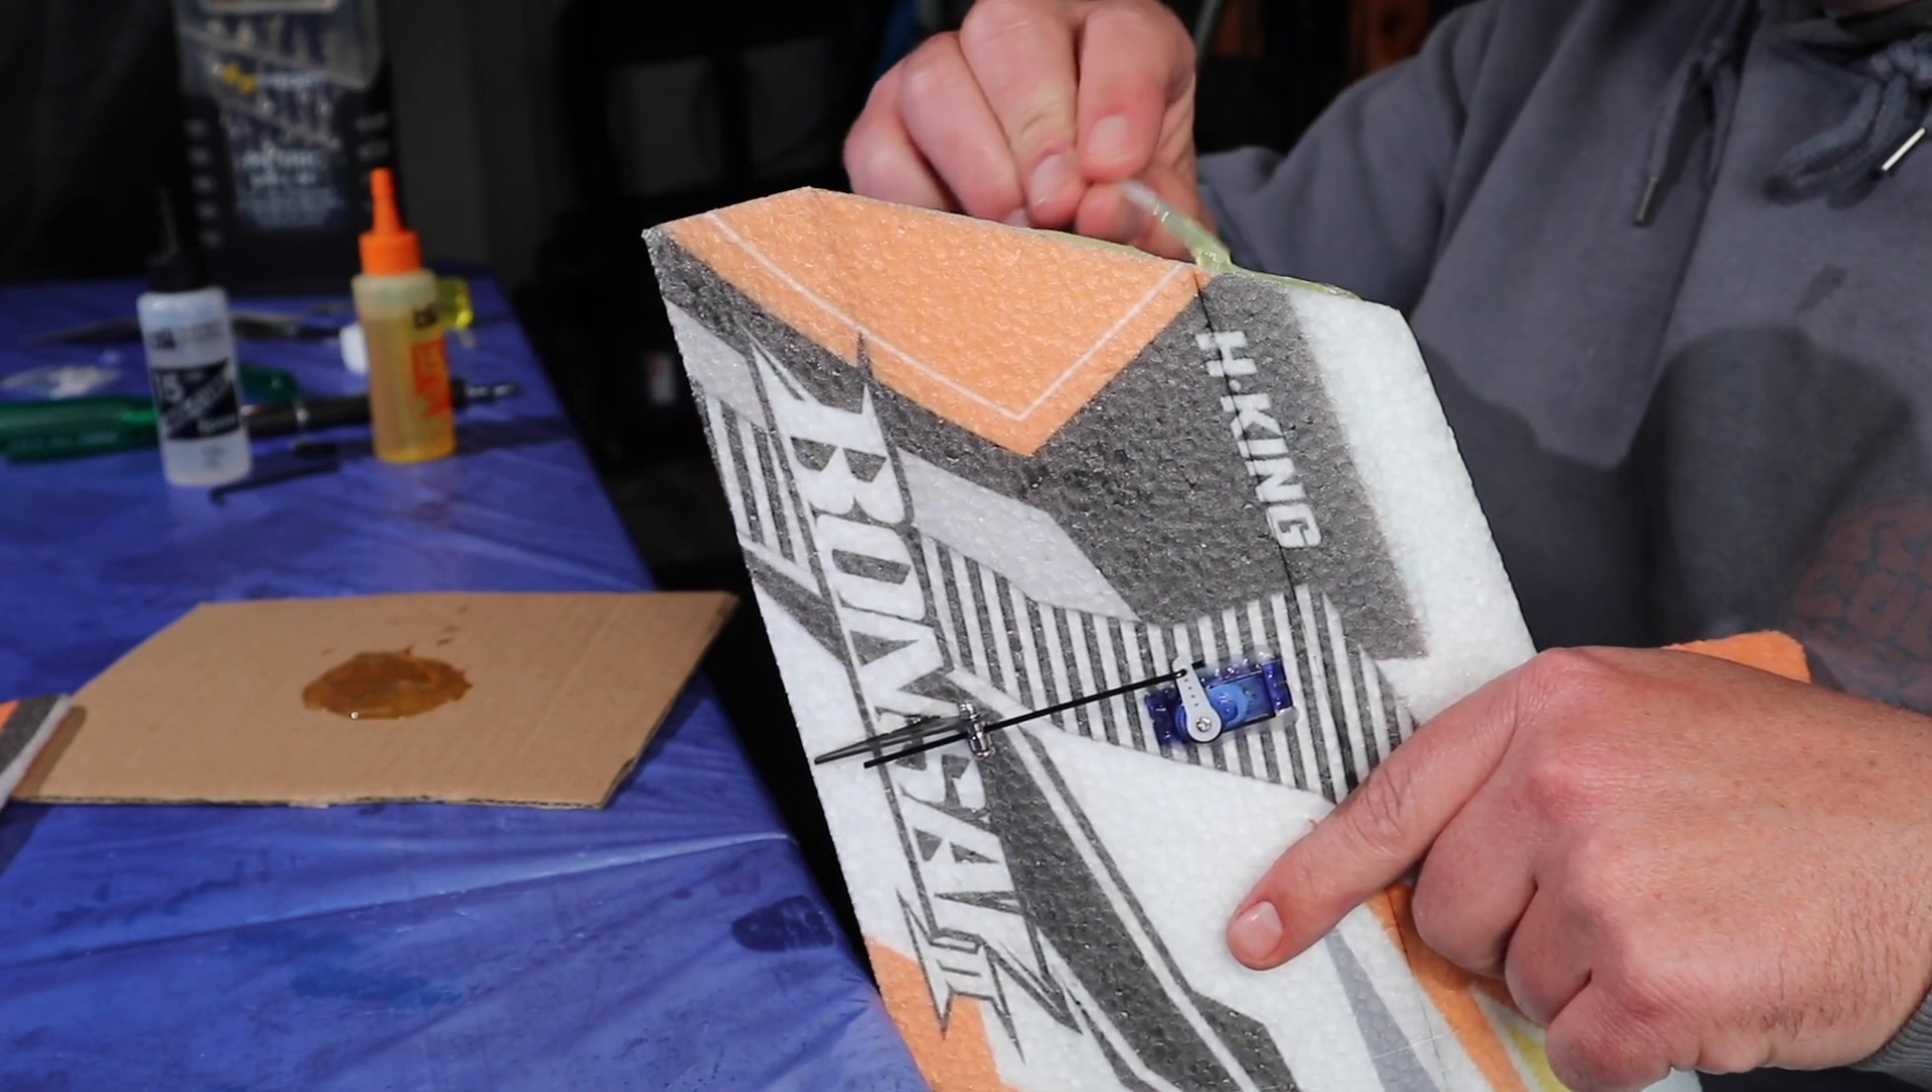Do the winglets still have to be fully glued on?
Yes.